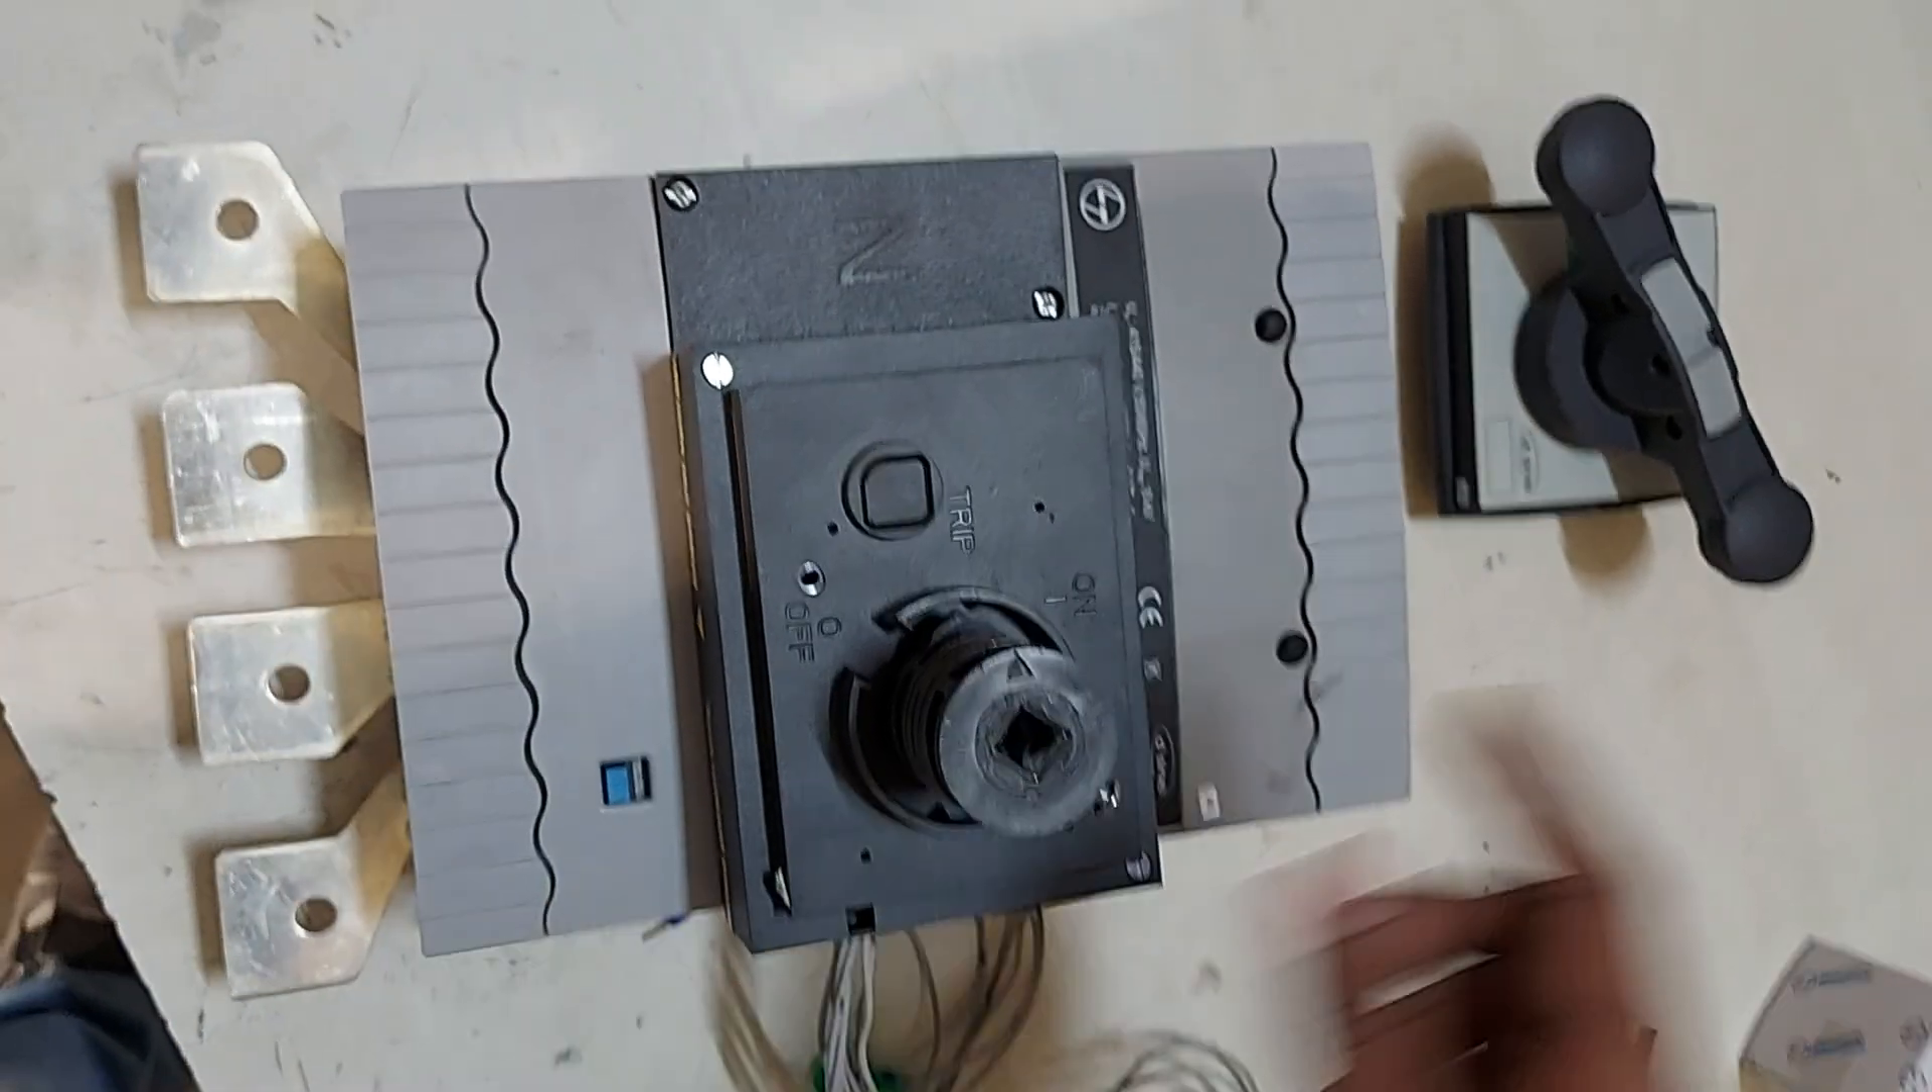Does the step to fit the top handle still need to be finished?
Yes.